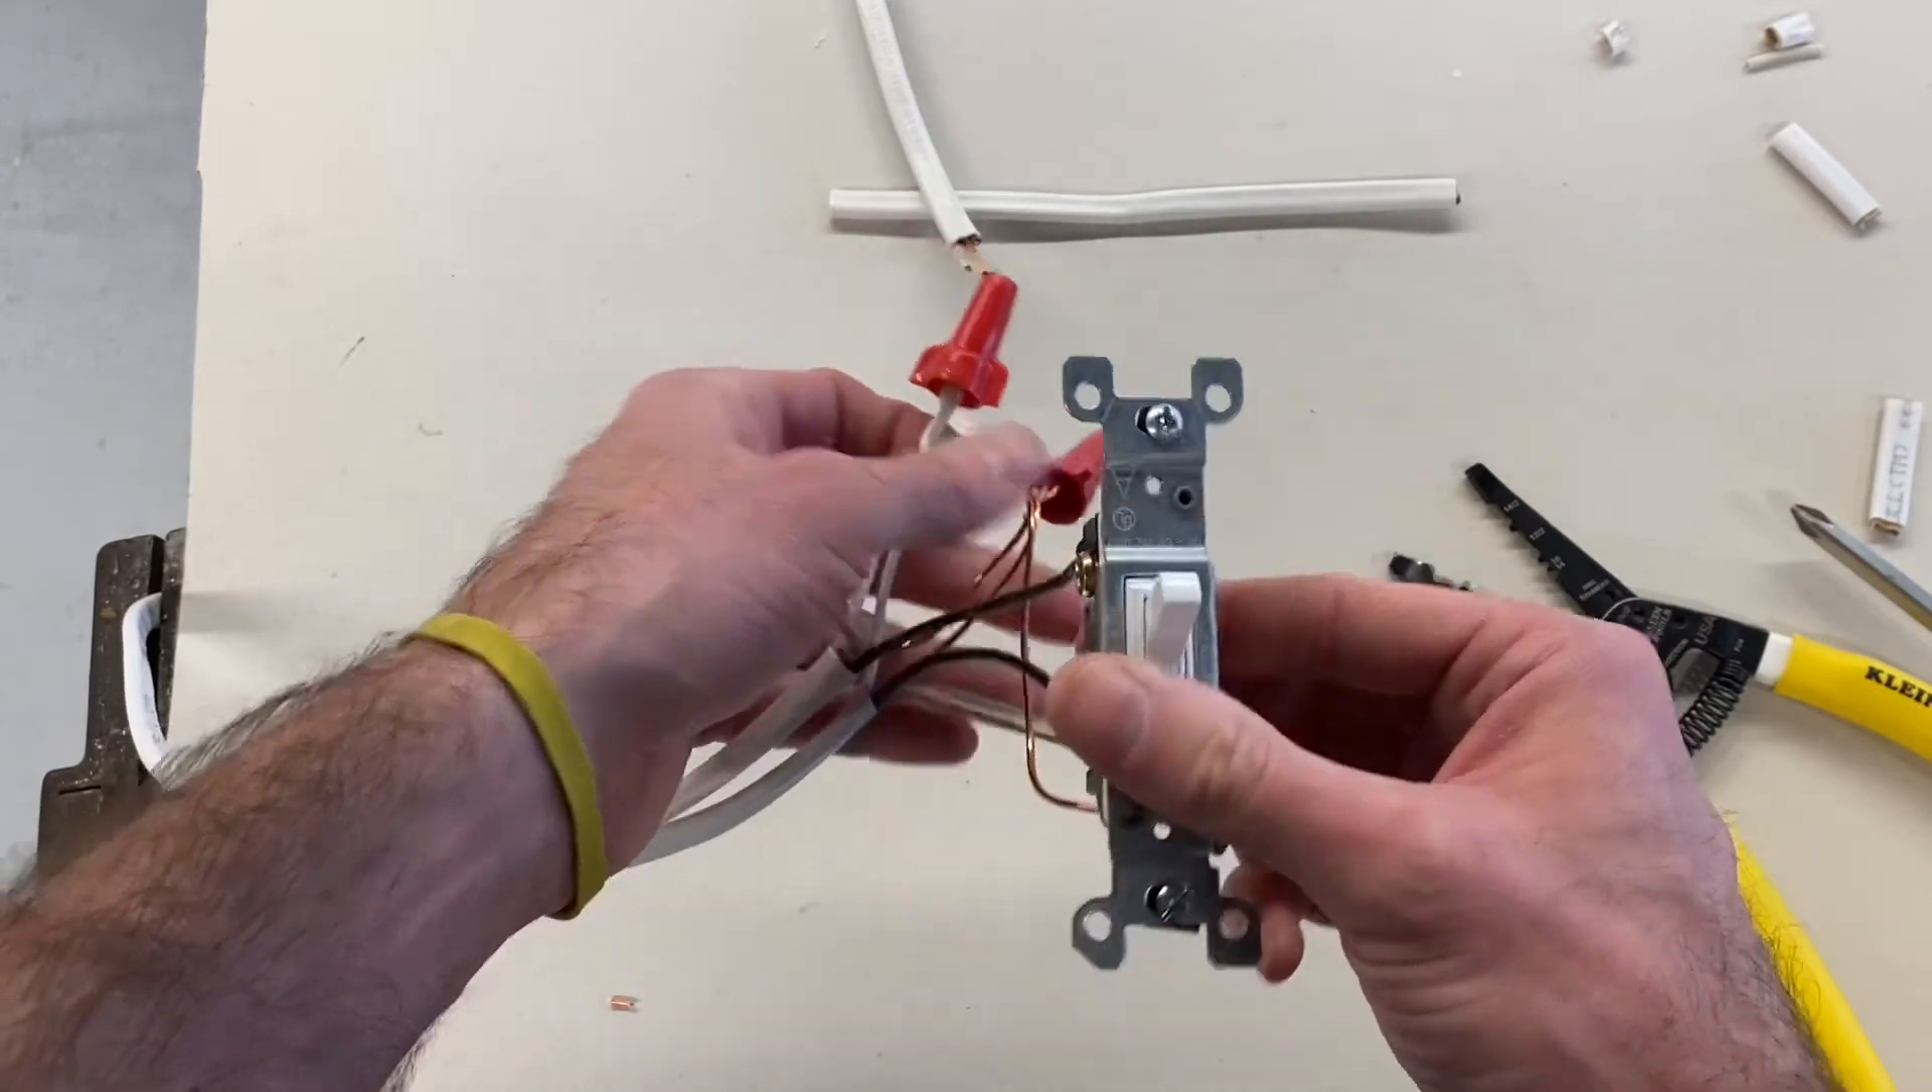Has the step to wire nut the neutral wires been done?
Yes.